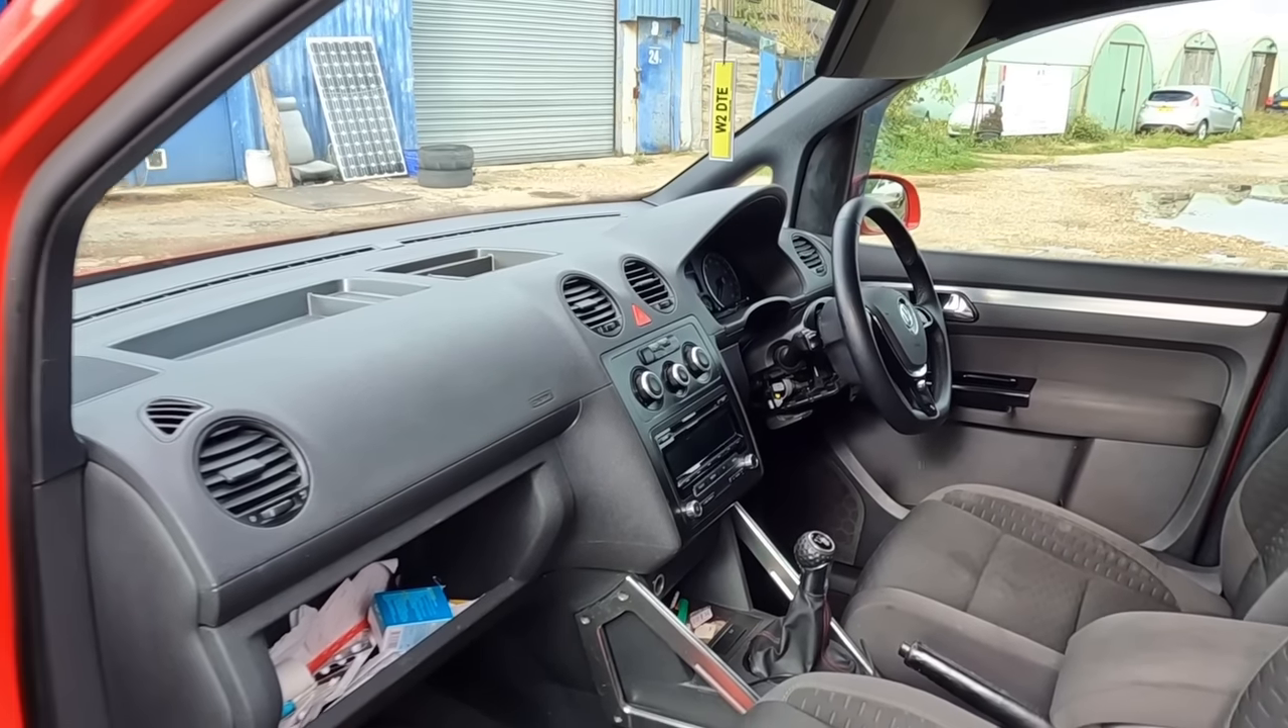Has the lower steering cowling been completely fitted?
No.